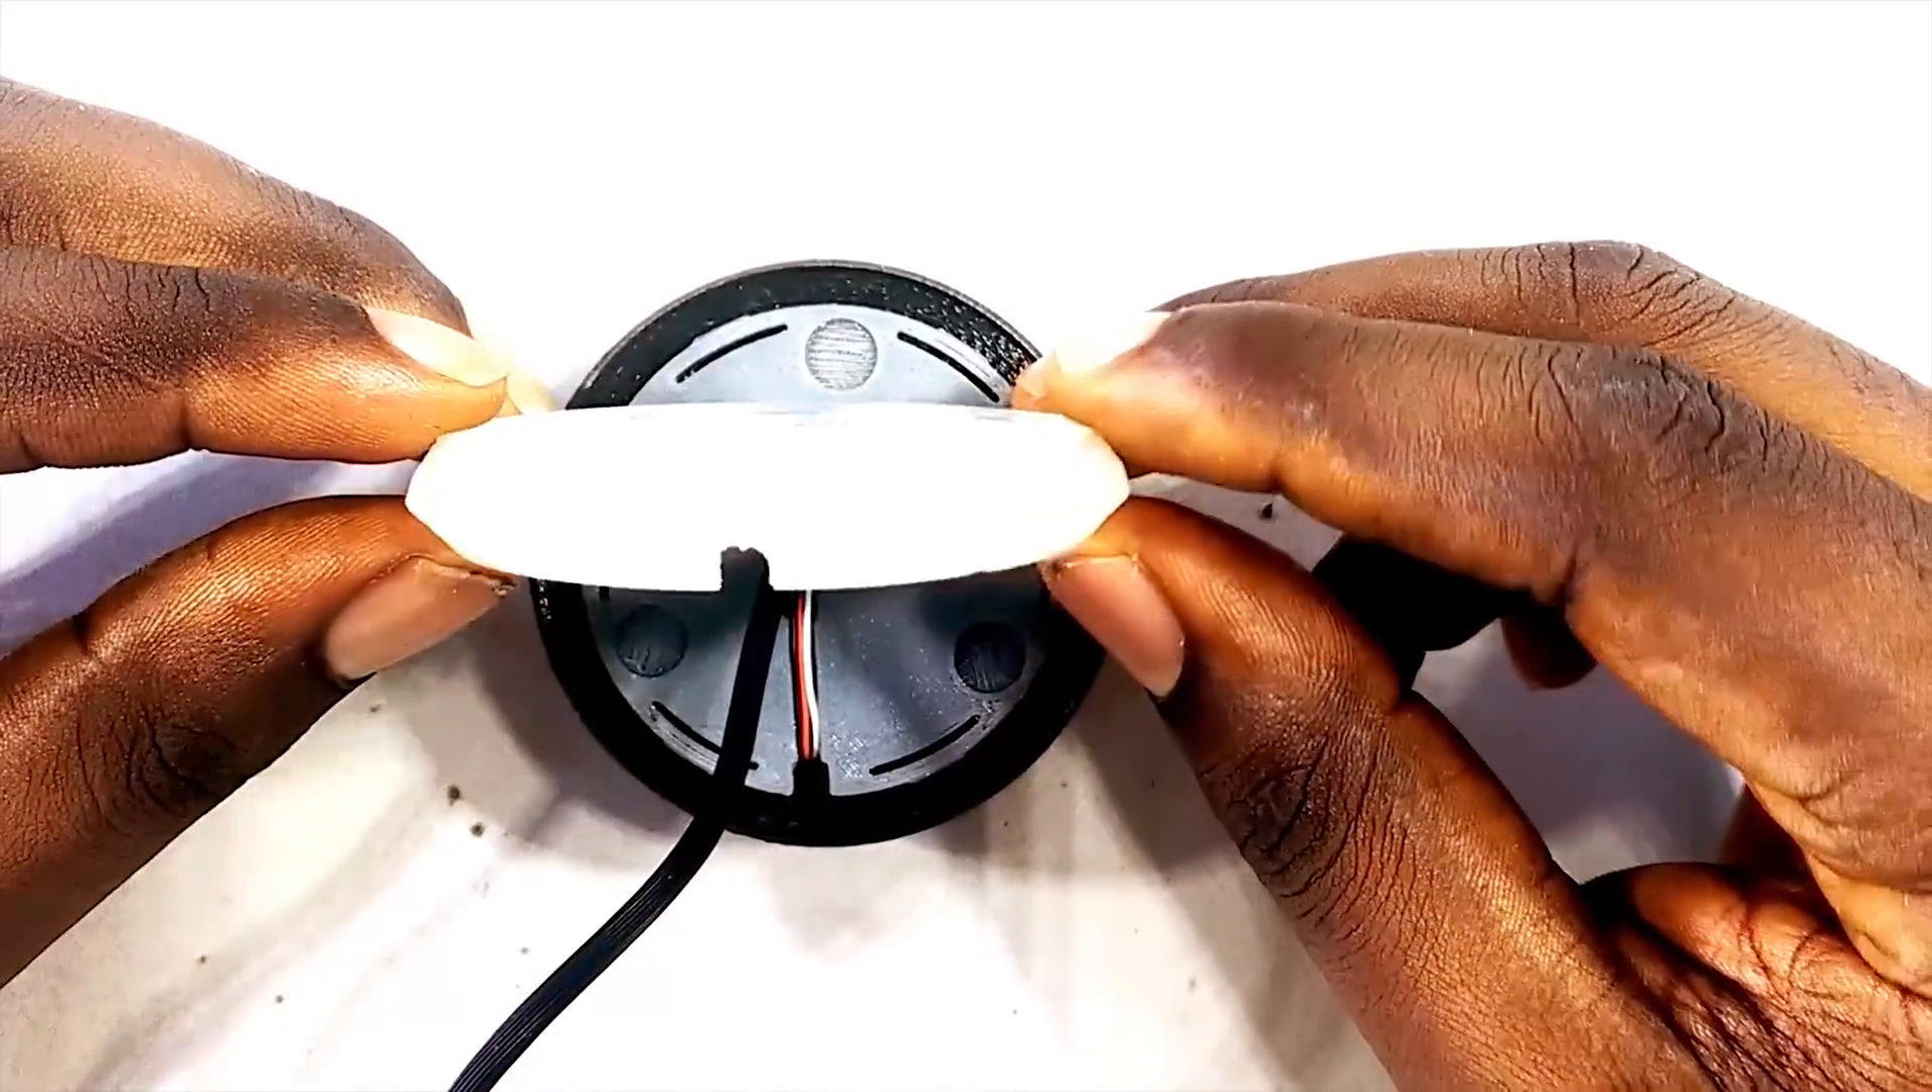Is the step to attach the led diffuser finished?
No.